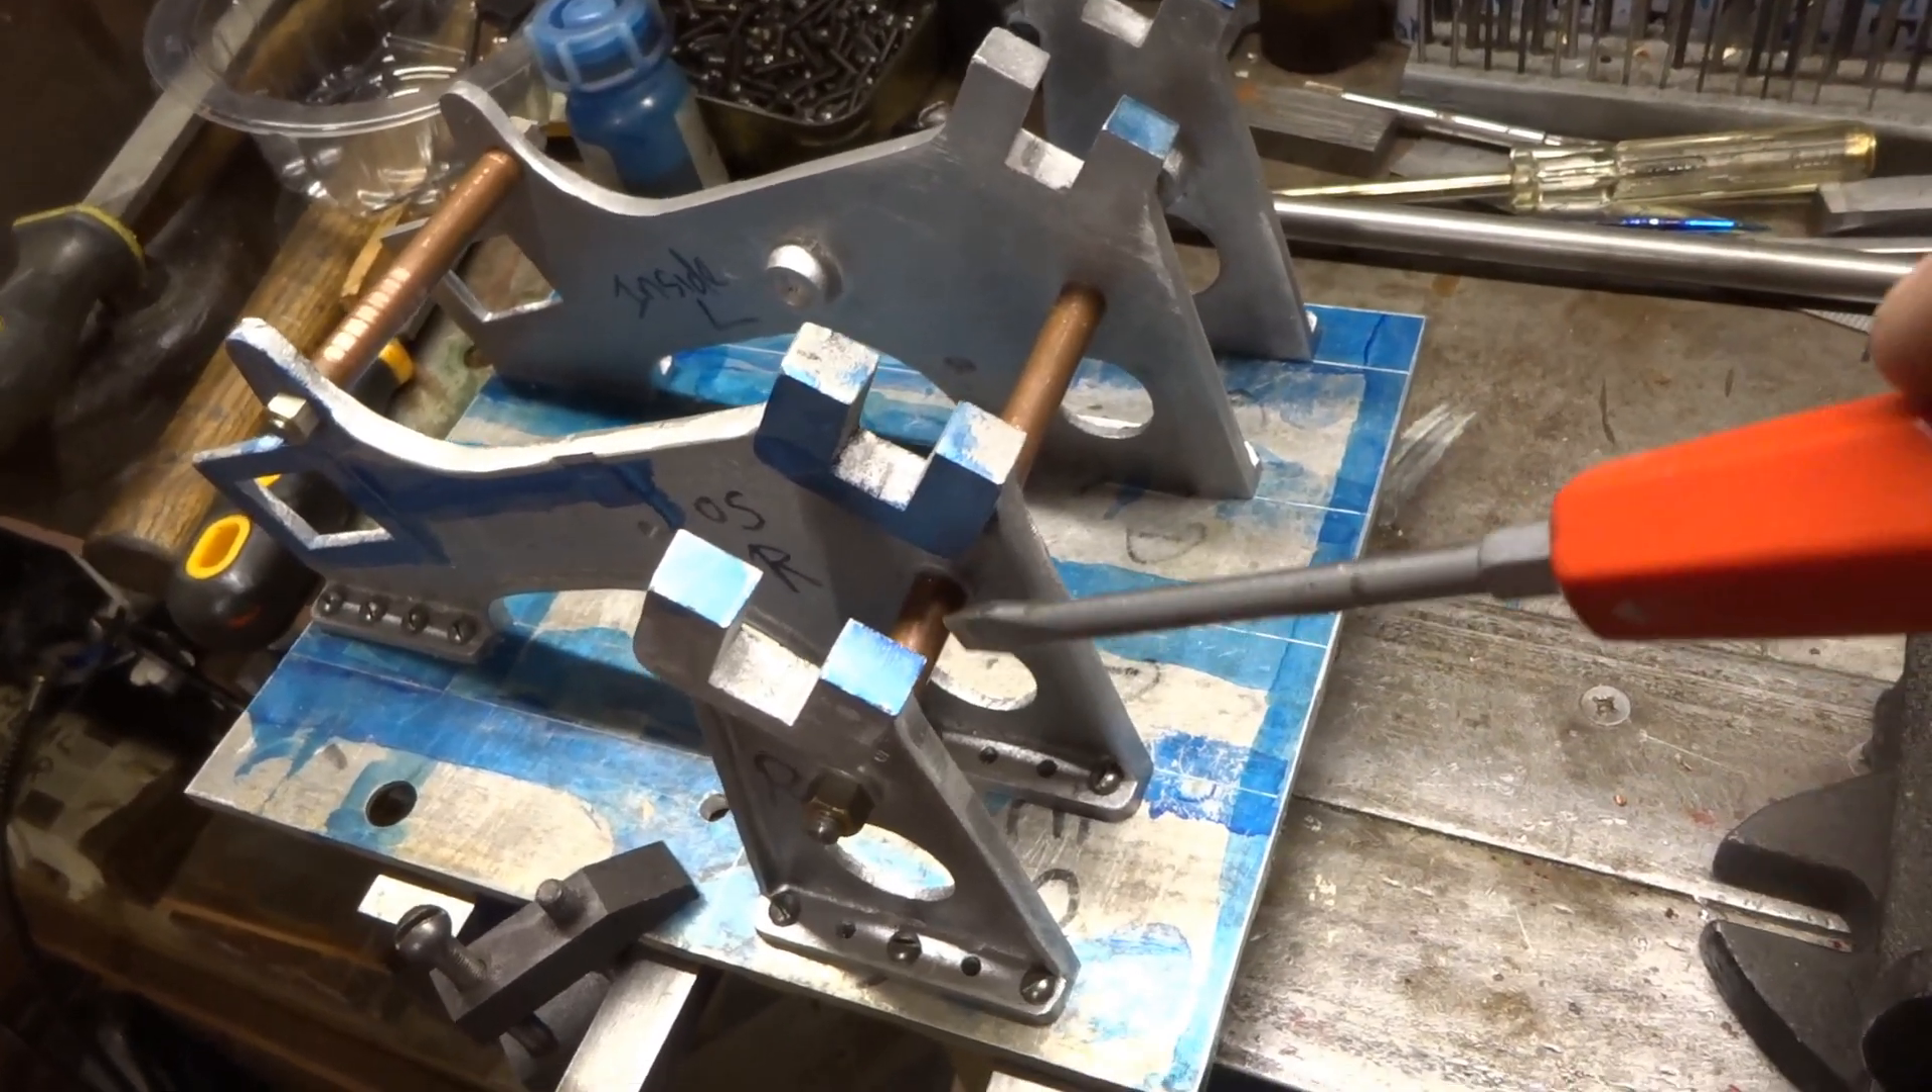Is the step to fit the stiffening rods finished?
Yes.